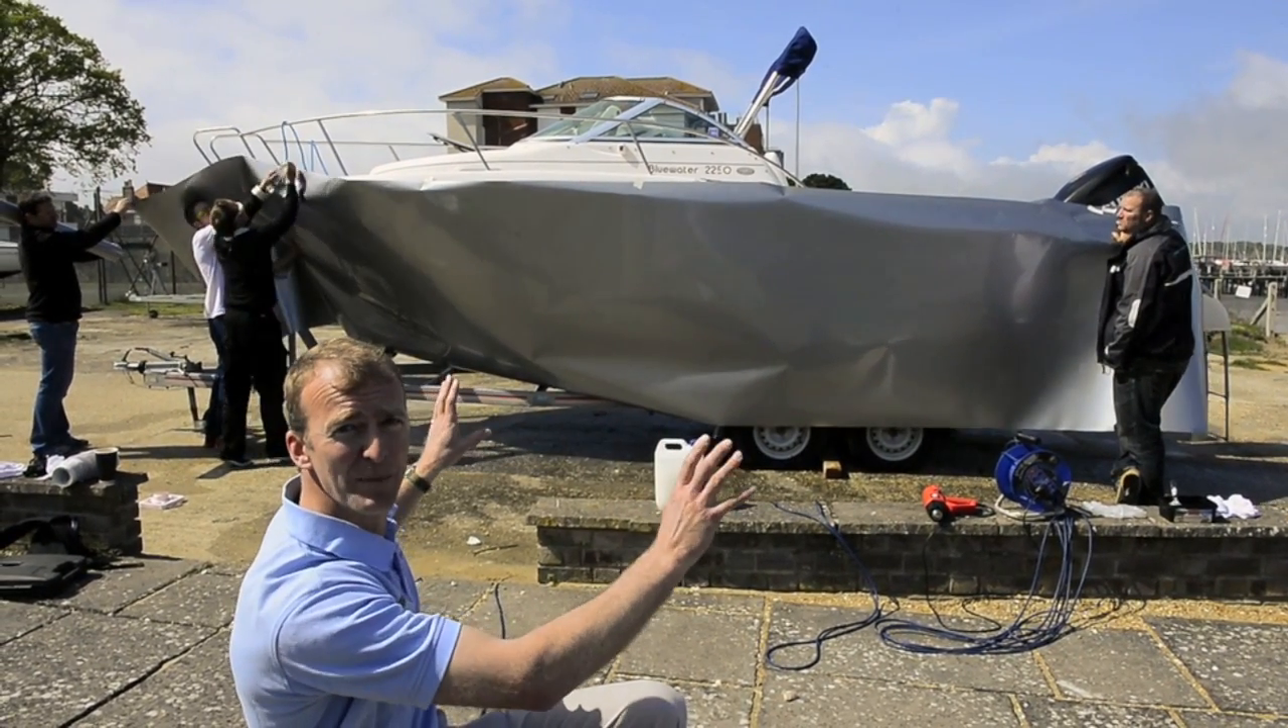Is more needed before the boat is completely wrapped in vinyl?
Yes.